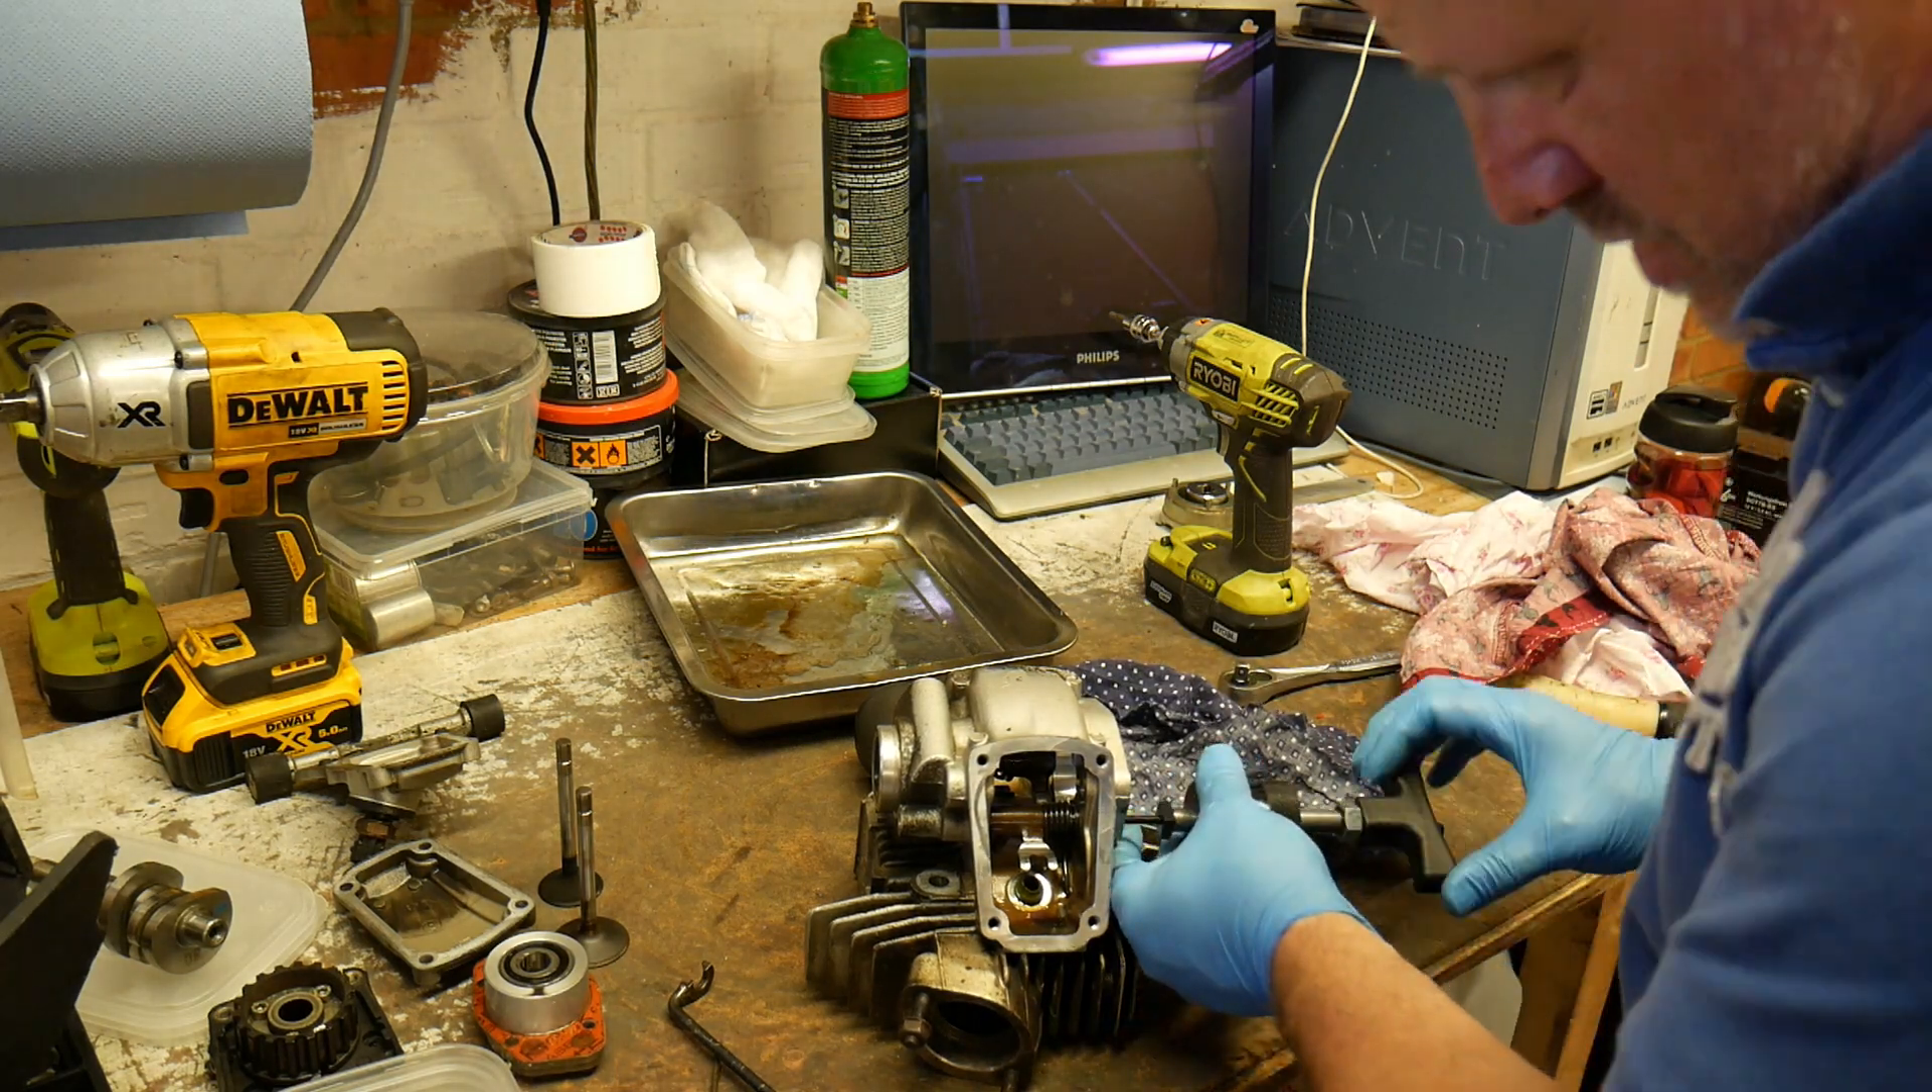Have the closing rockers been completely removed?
No.